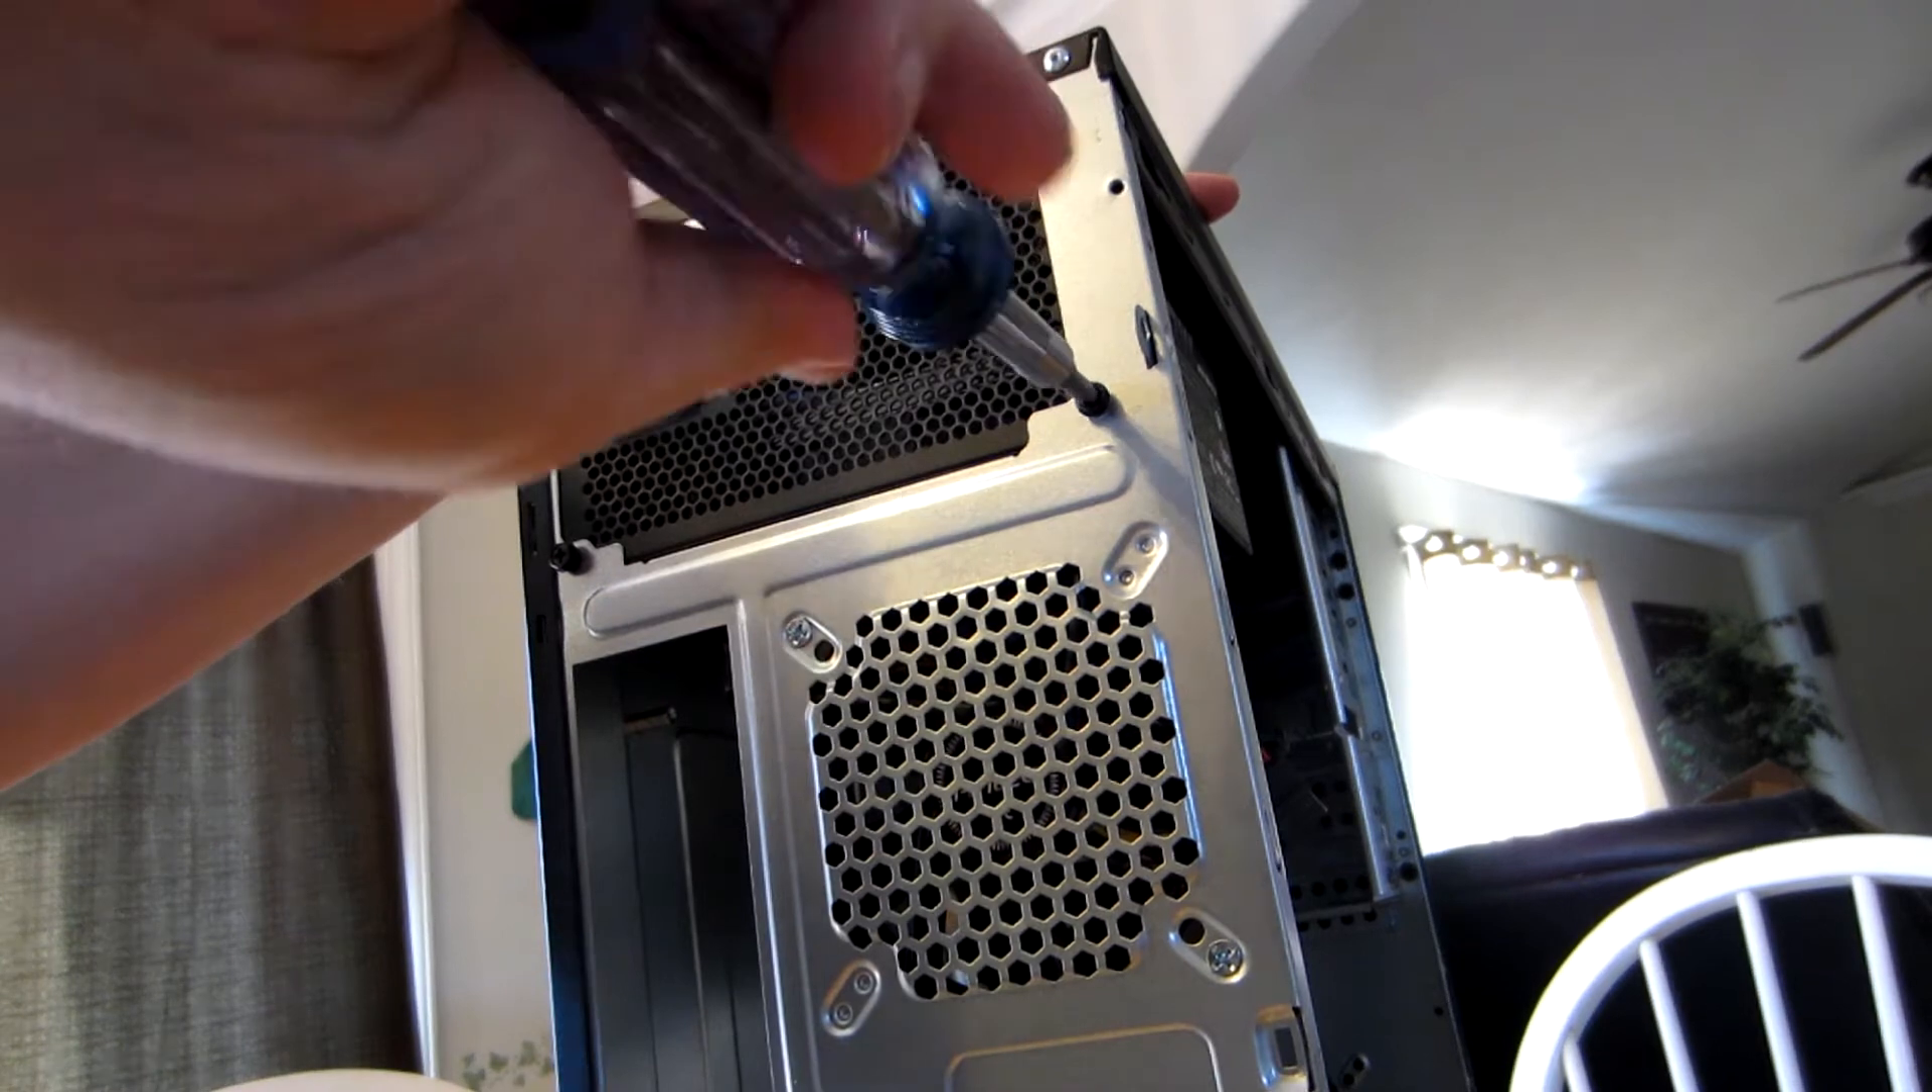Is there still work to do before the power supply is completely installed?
Yes.